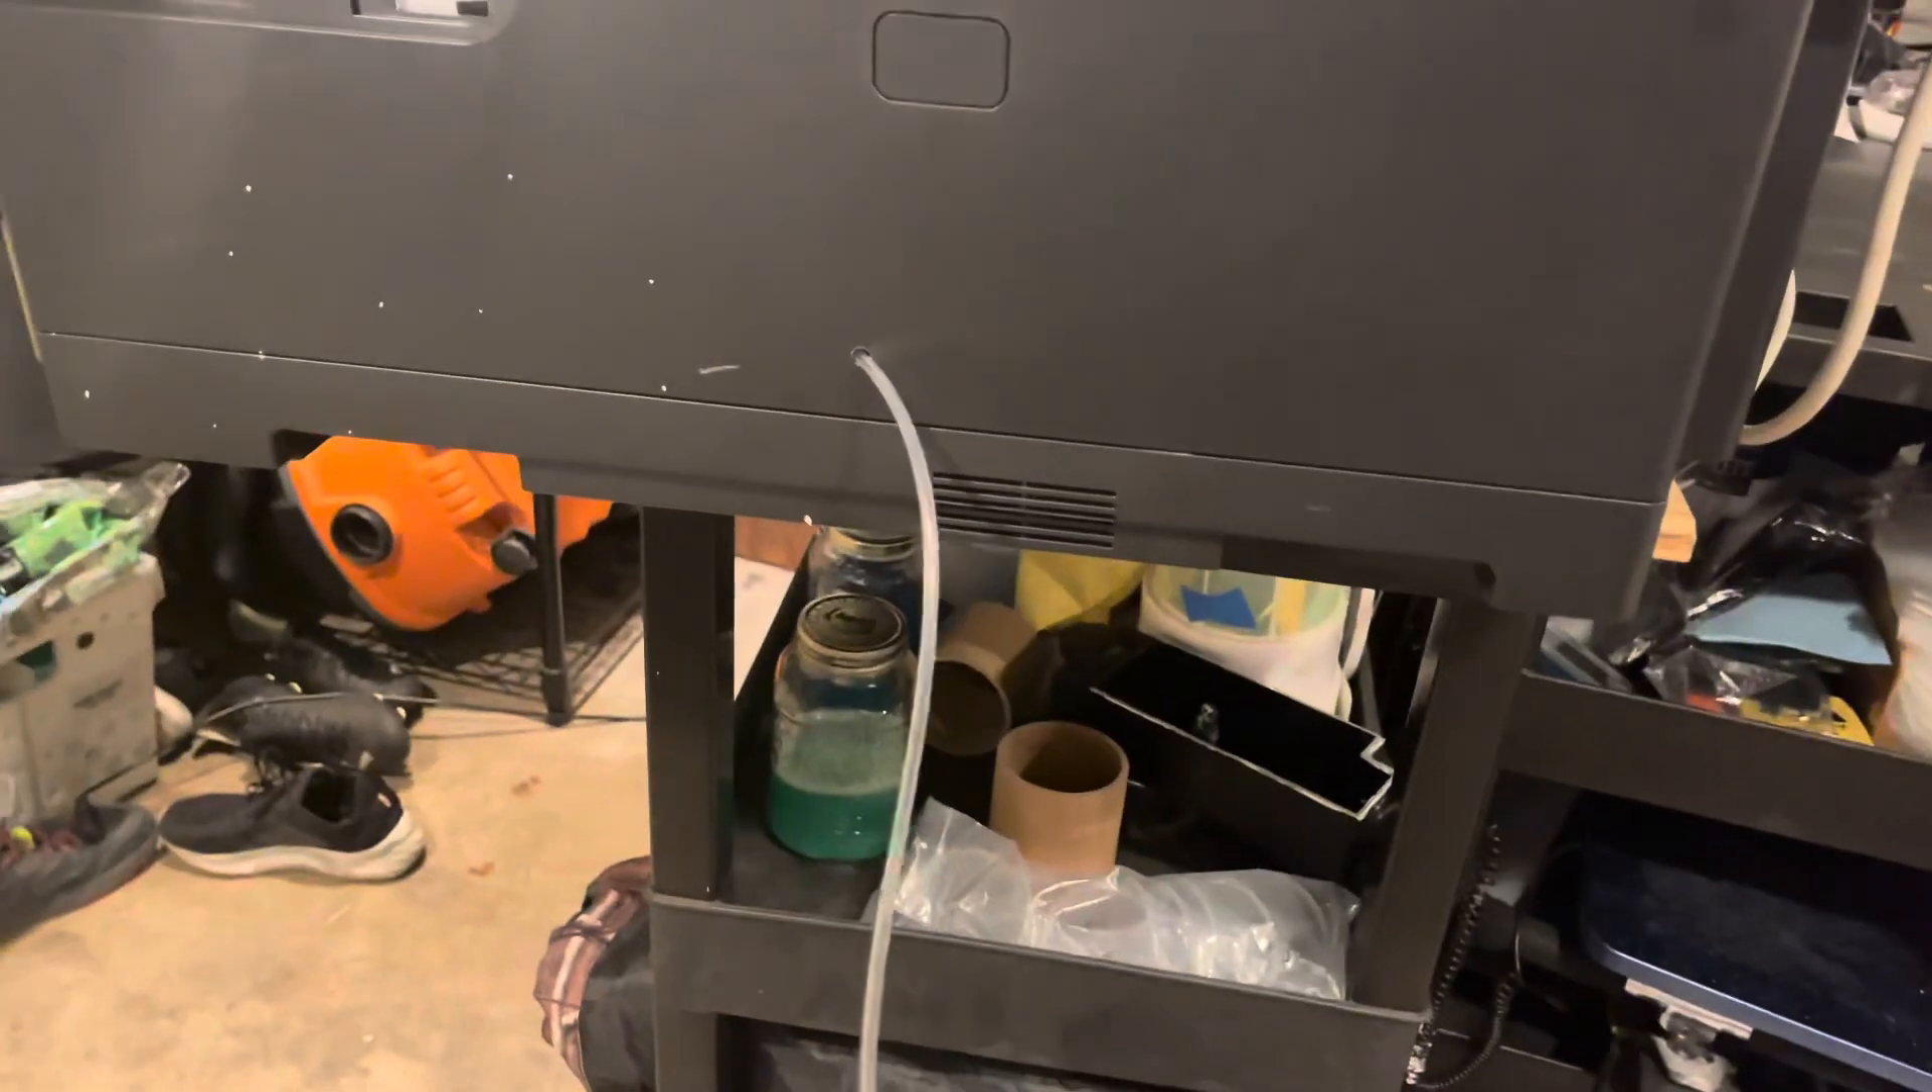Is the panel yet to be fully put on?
No.